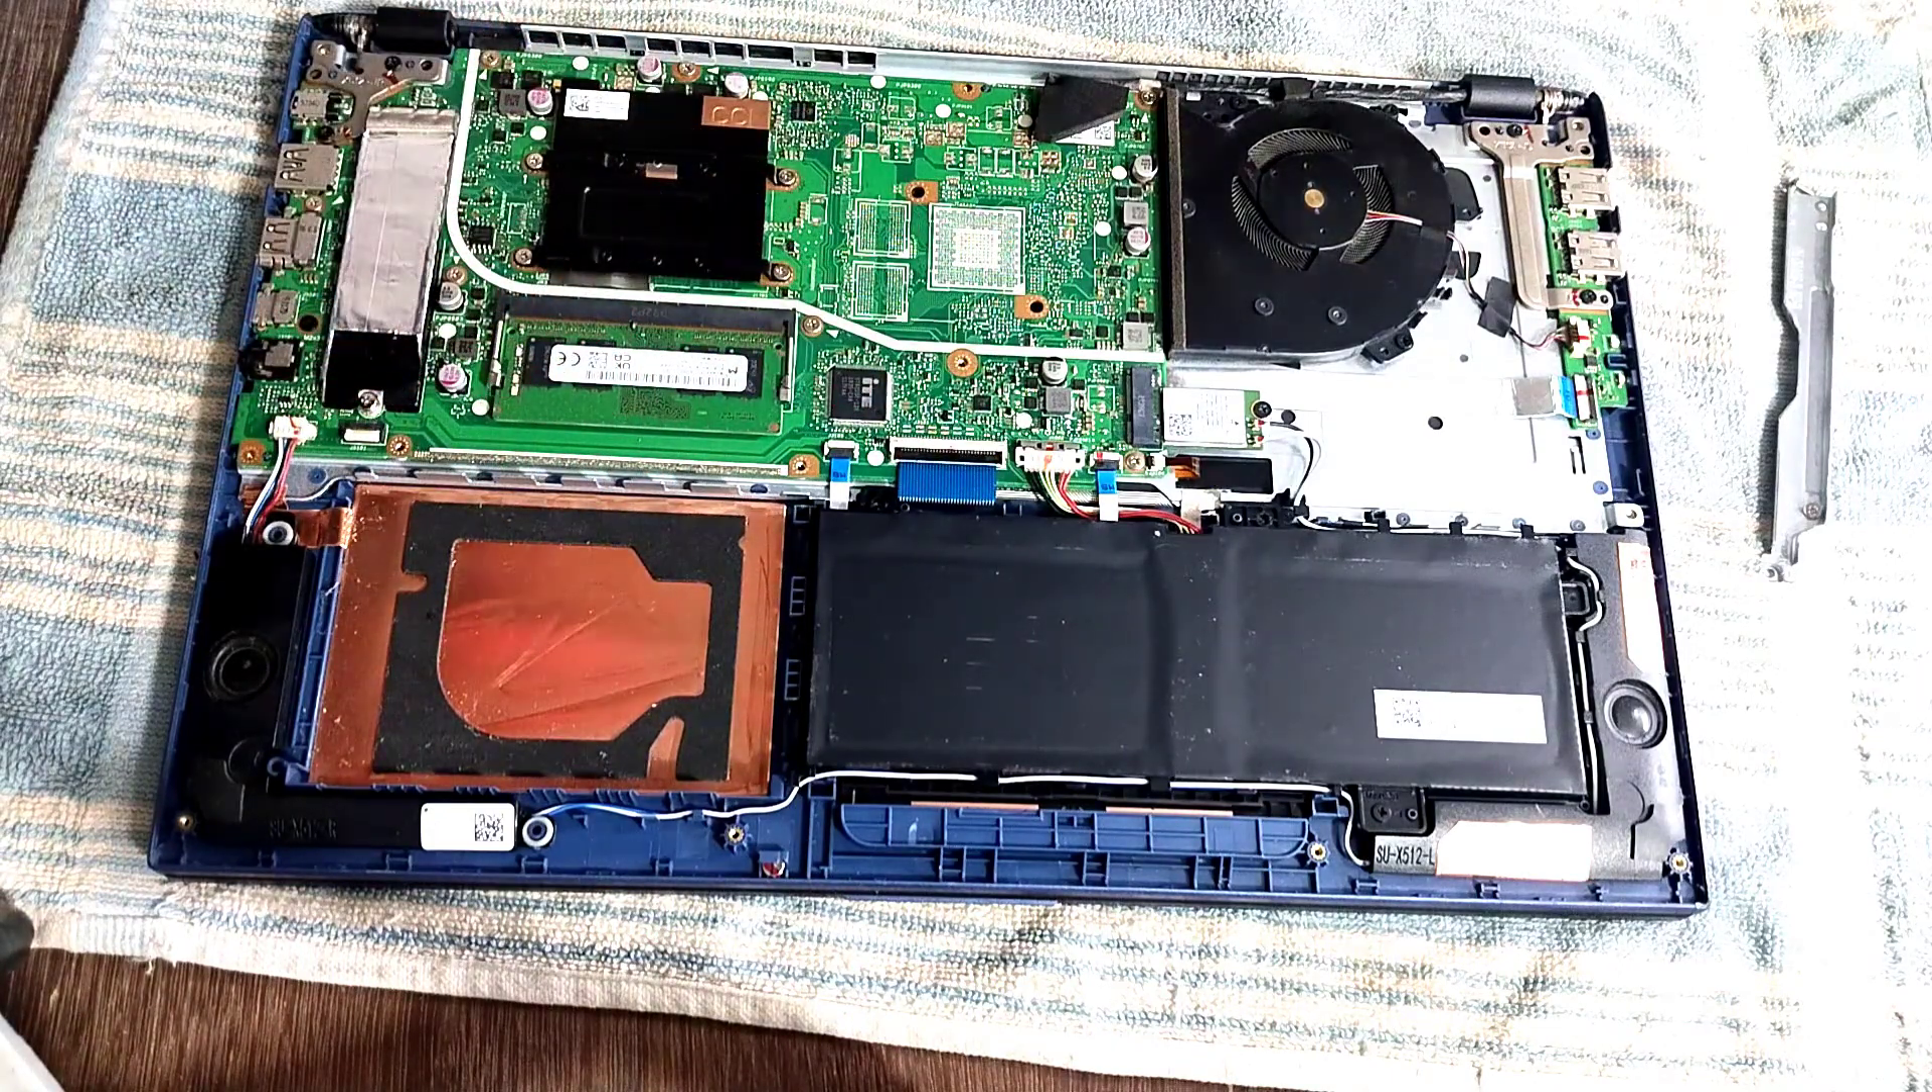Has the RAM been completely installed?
Yes.